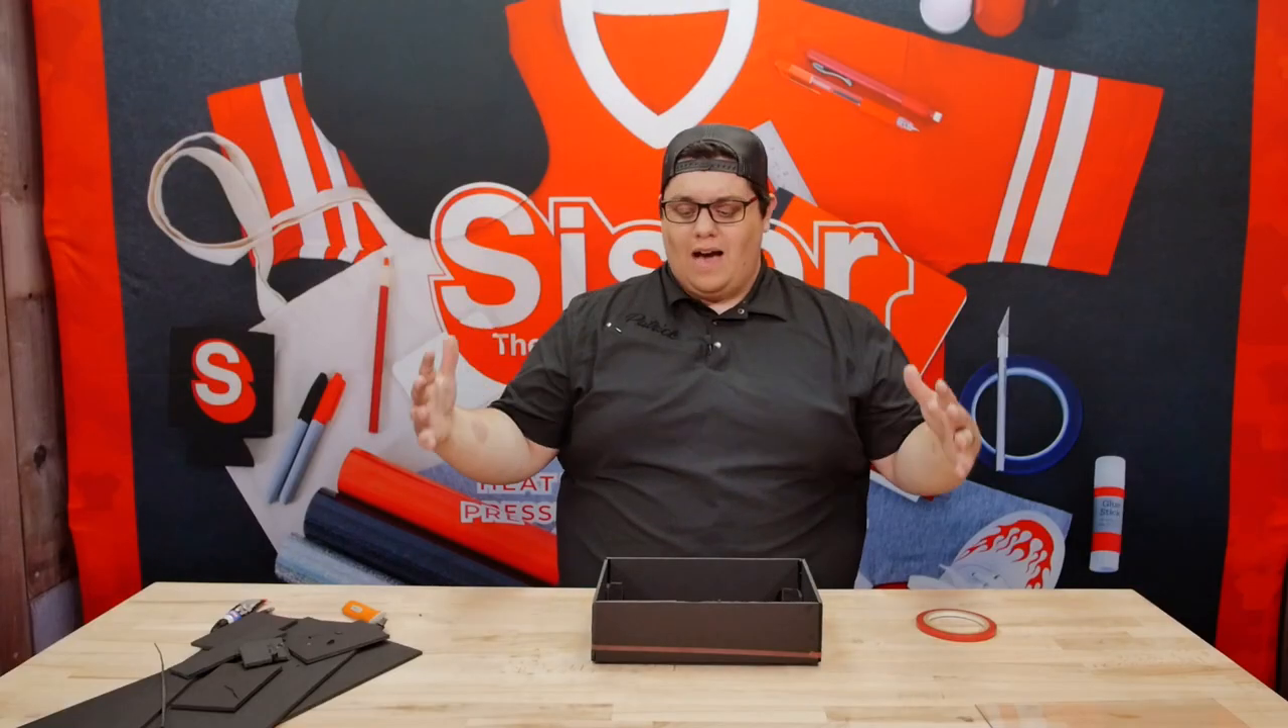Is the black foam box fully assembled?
Yes.